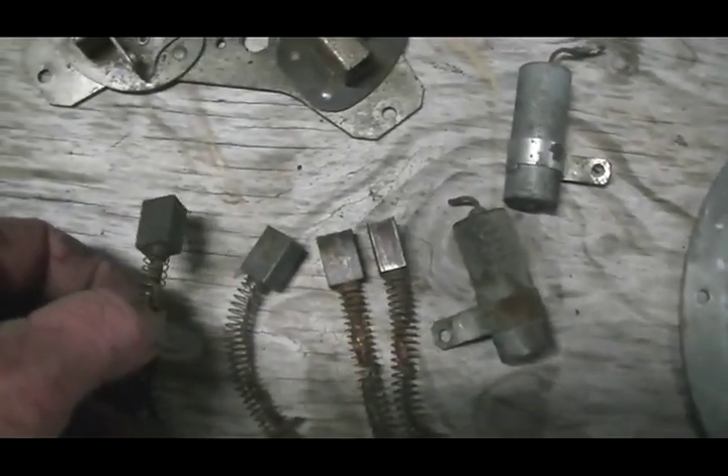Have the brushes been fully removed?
Yes.